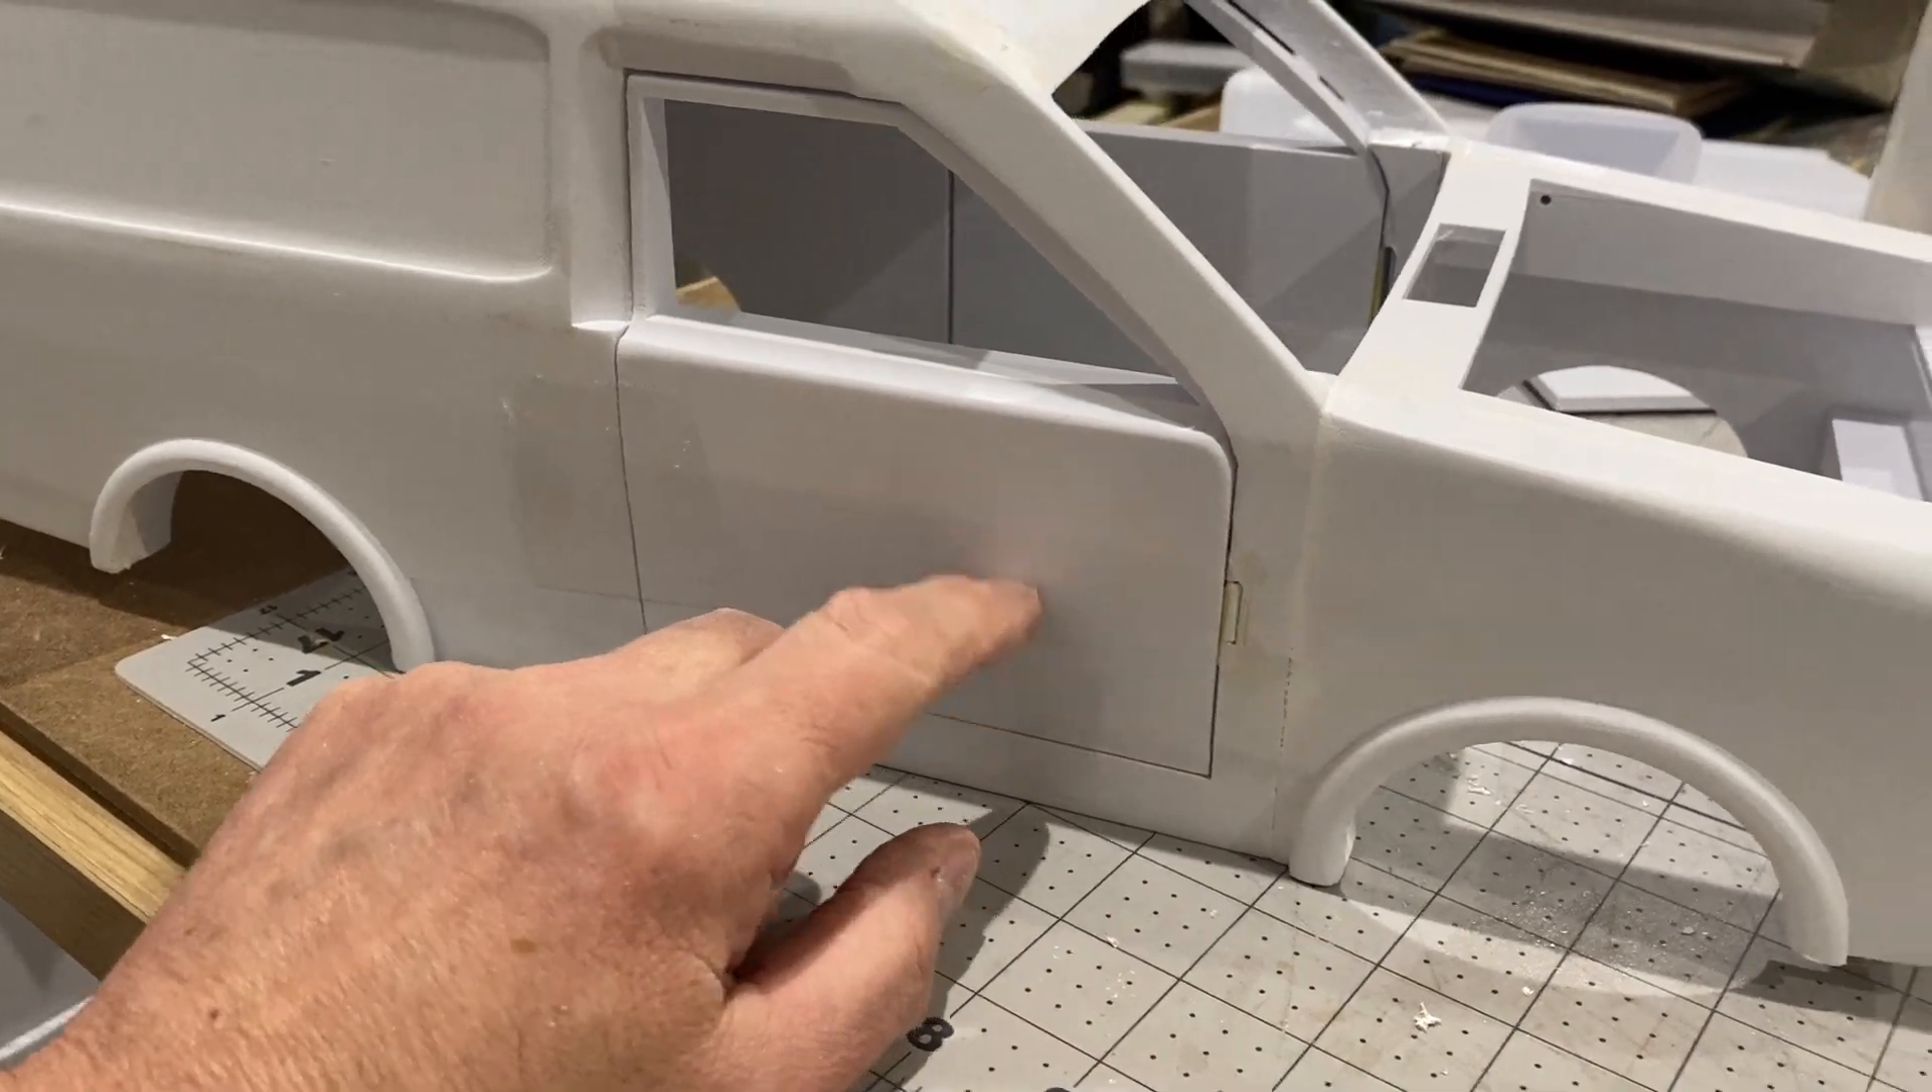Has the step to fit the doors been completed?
Yes.